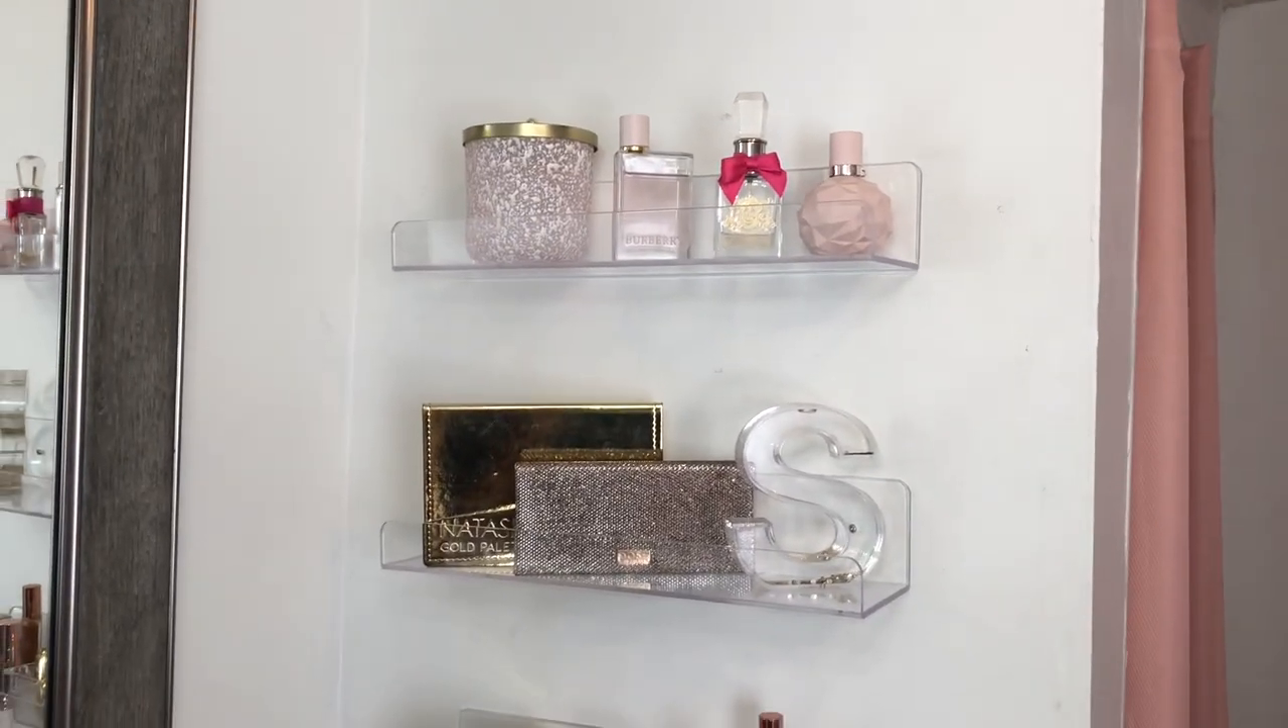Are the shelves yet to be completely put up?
No.